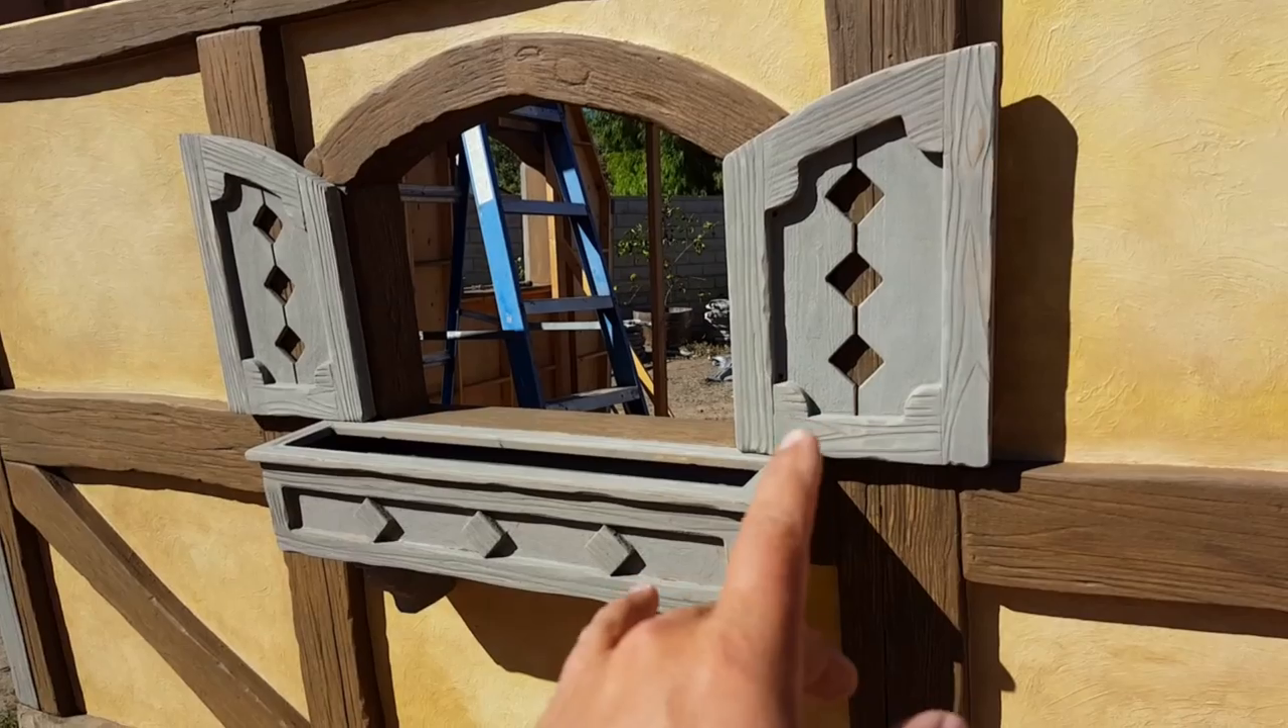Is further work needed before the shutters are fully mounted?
No.